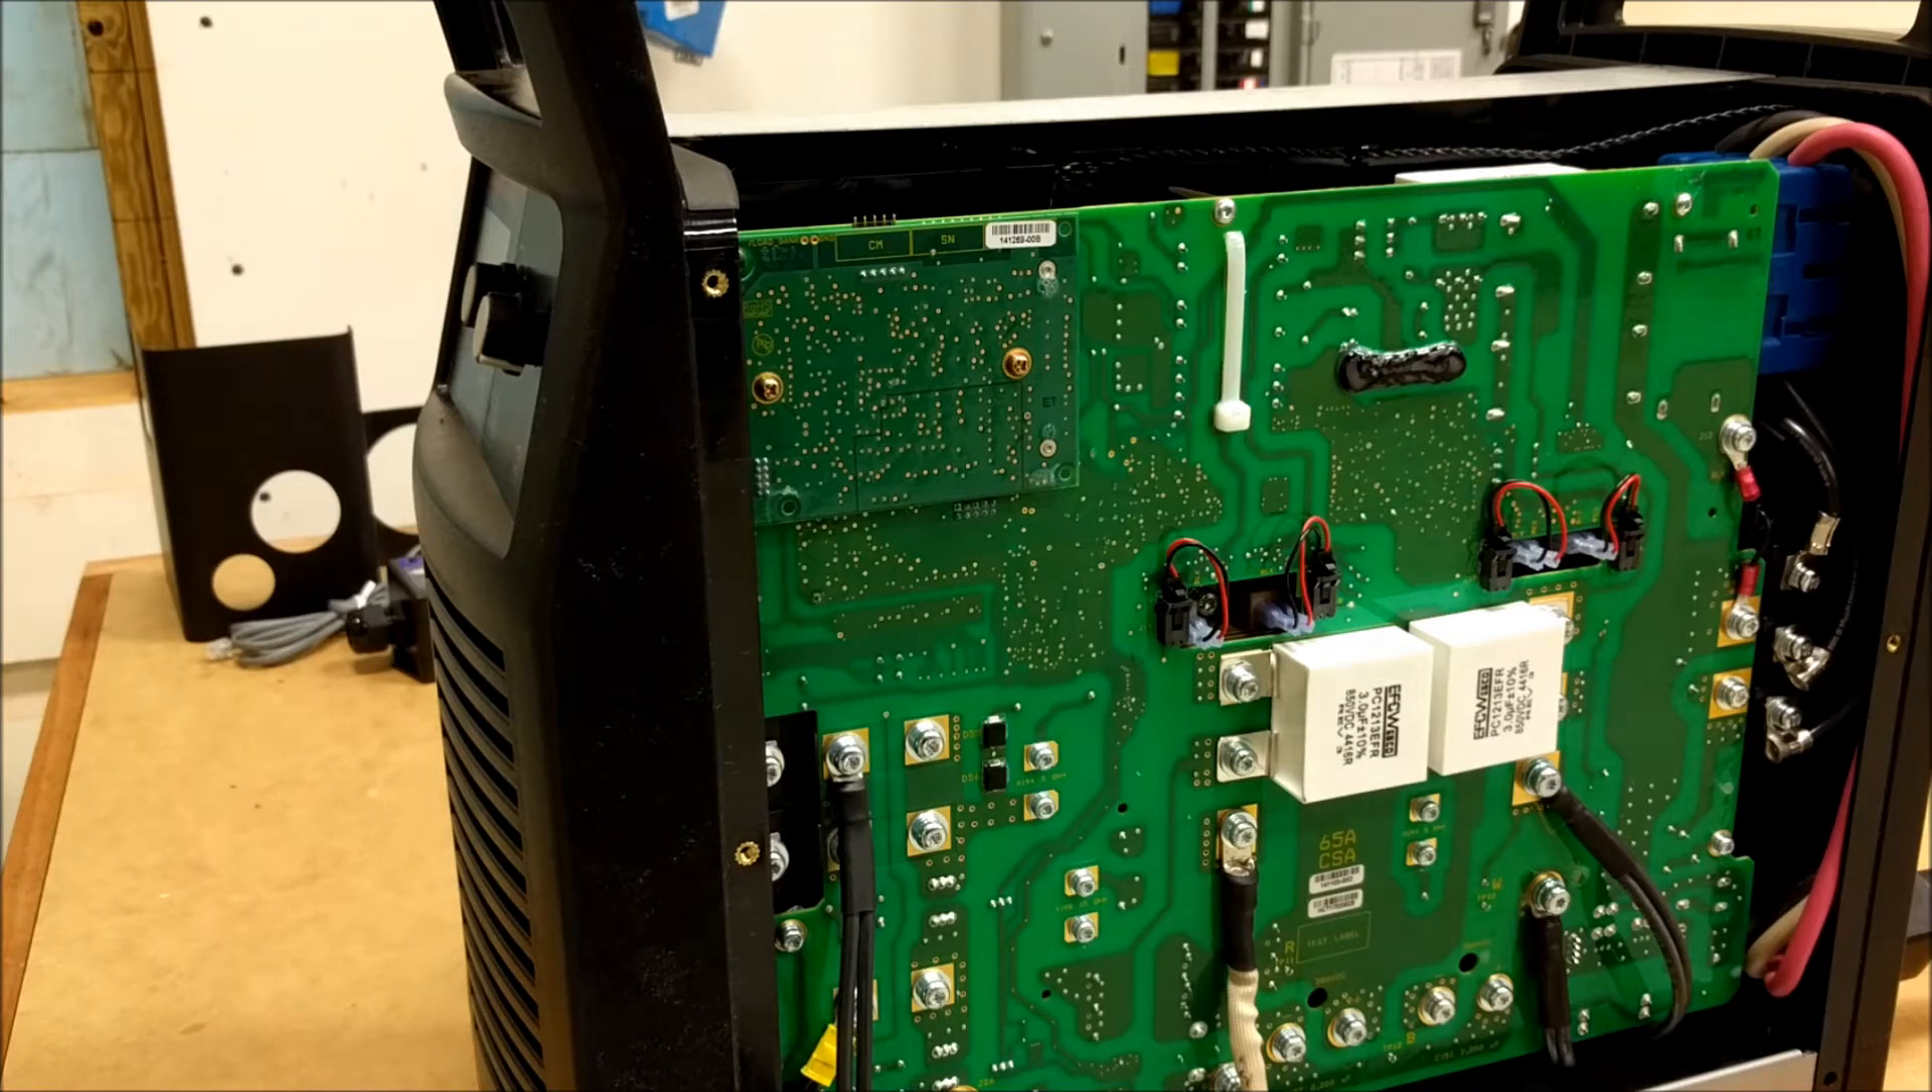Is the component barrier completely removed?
Yes.